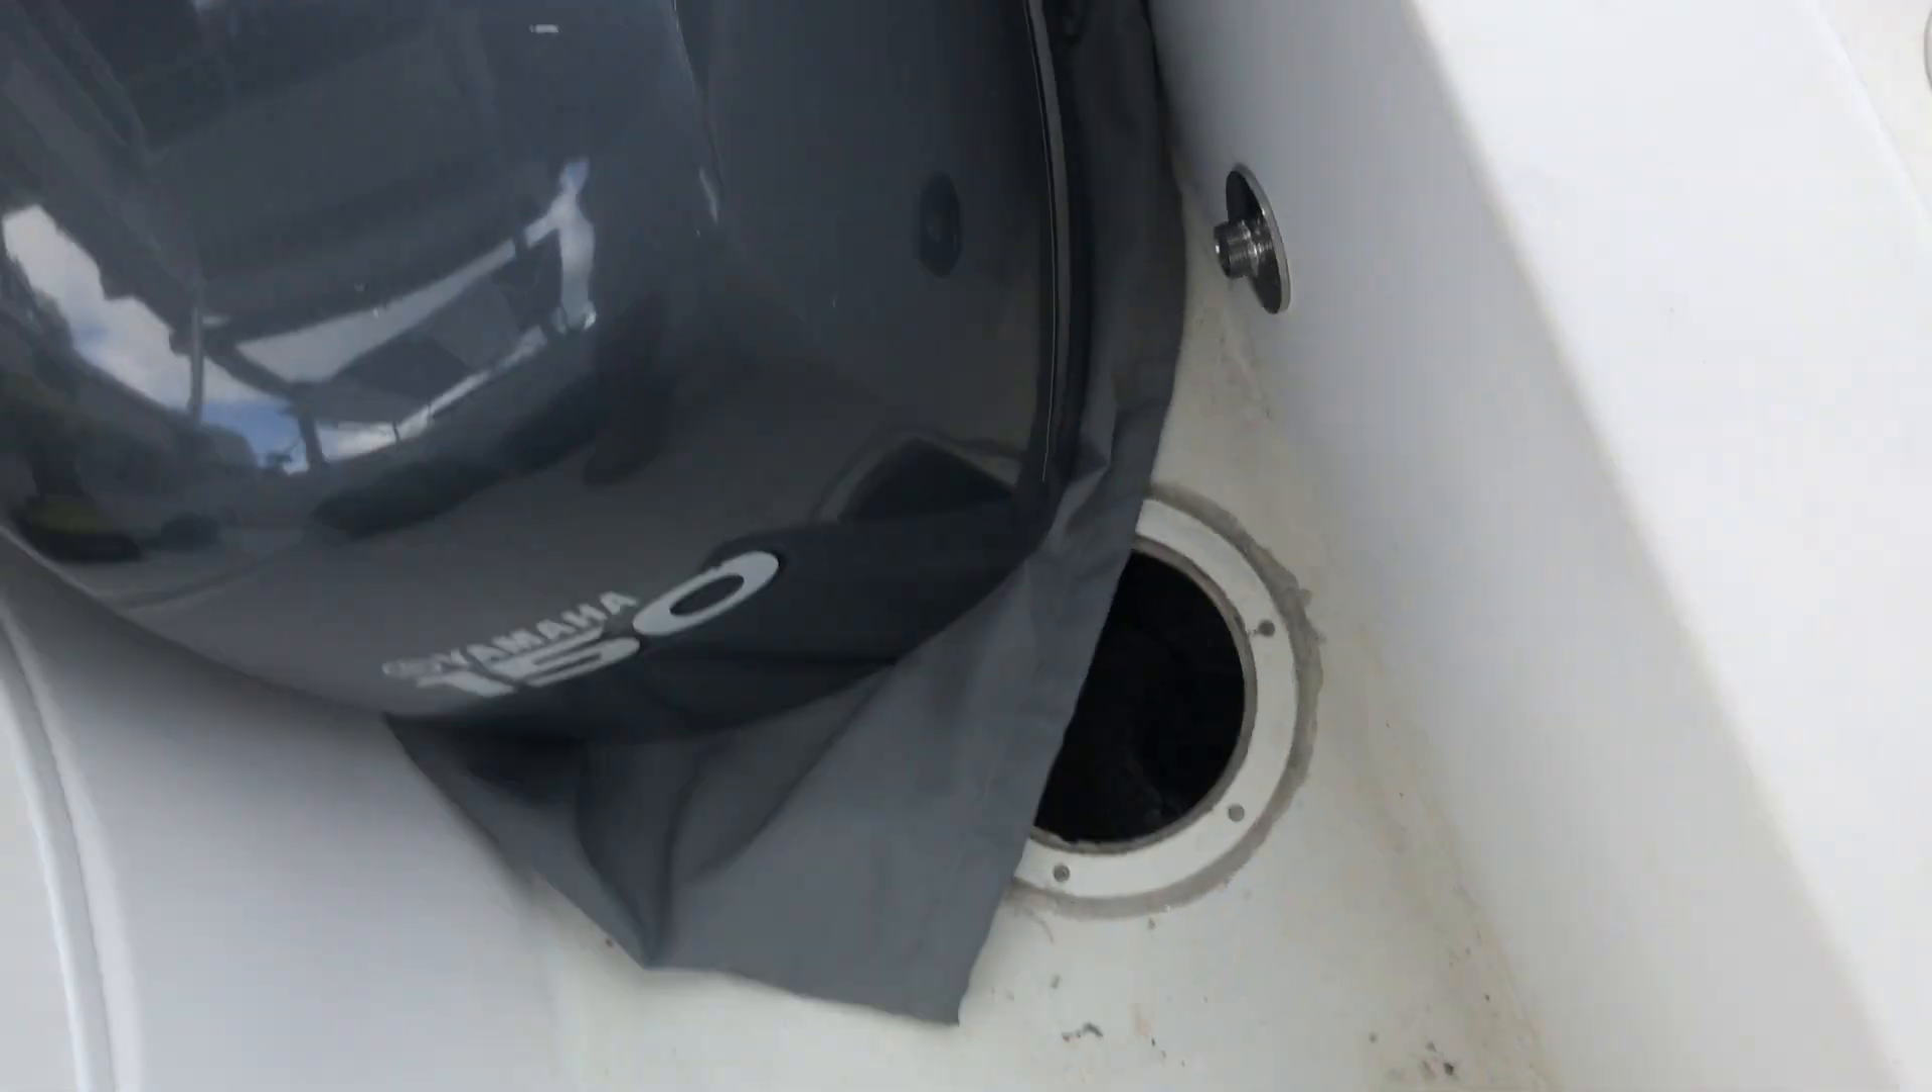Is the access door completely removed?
Yes.